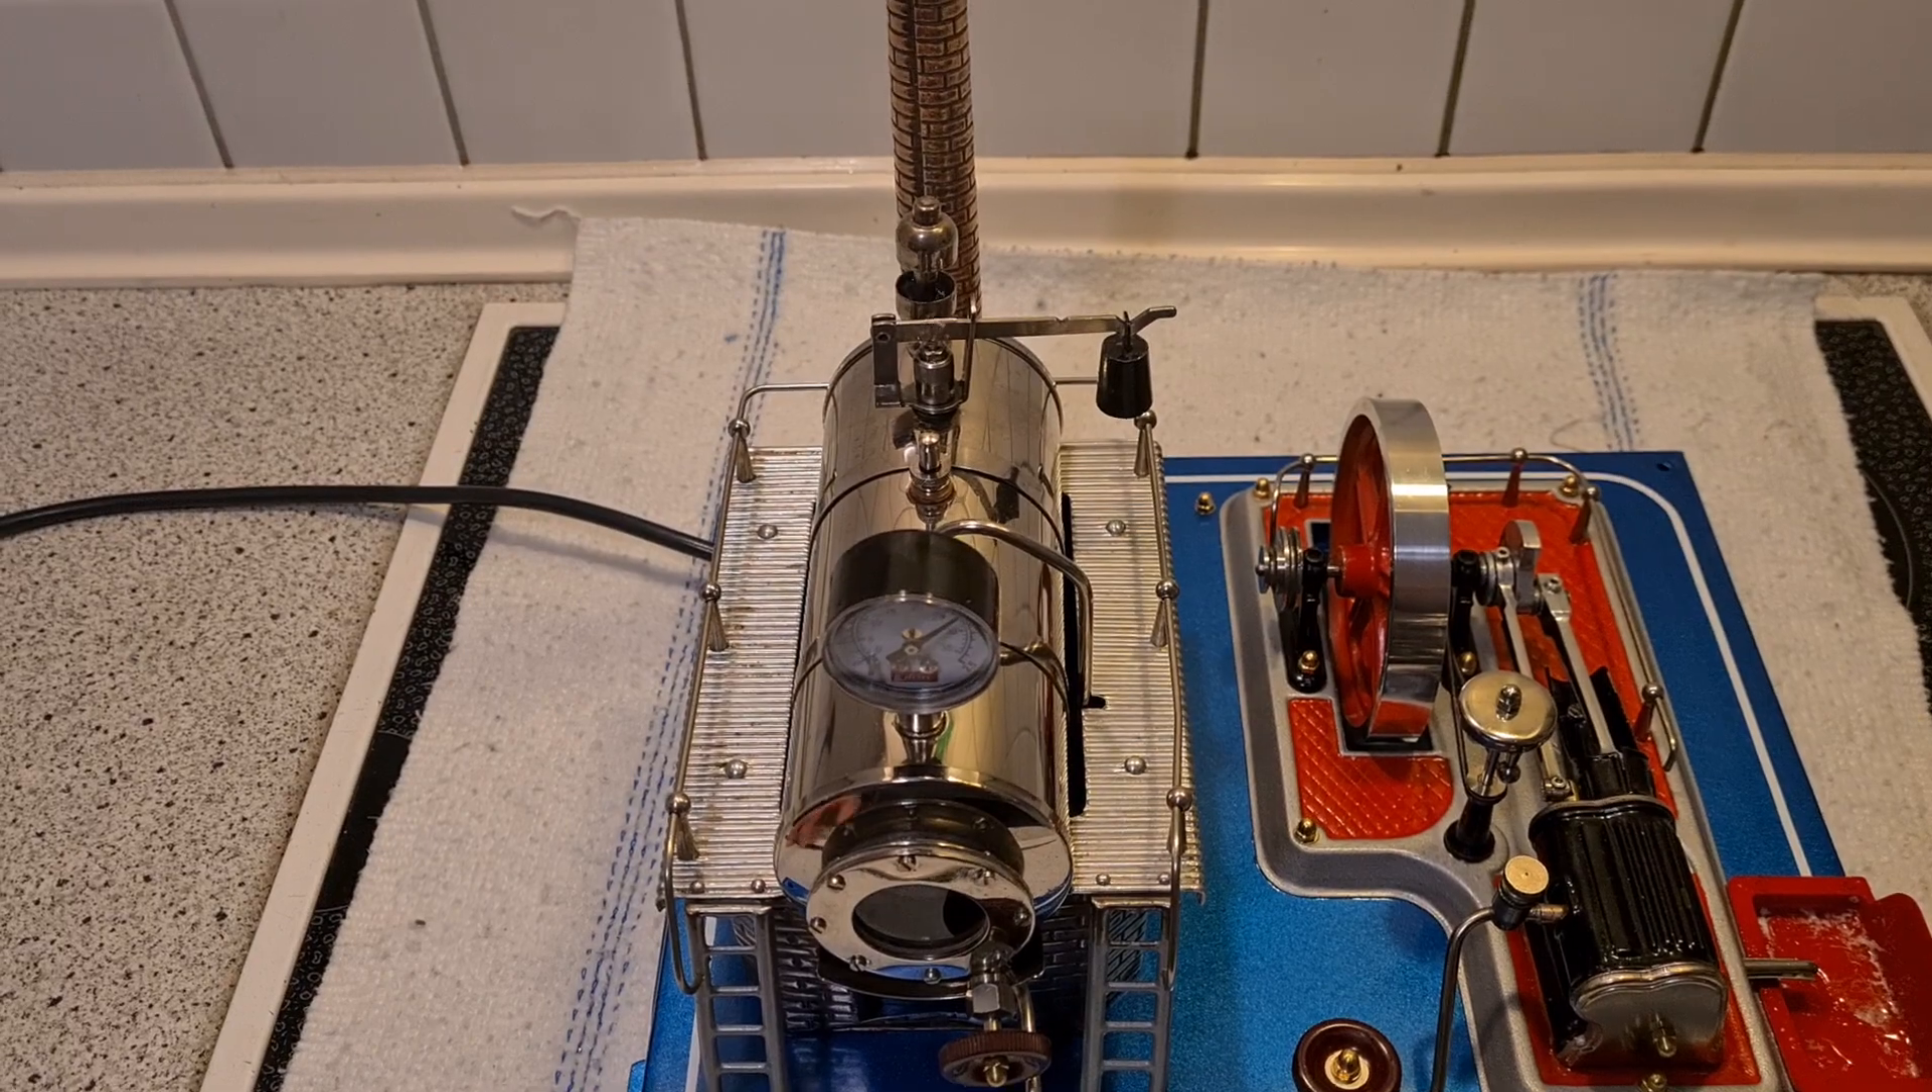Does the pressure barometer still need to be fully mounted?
No.